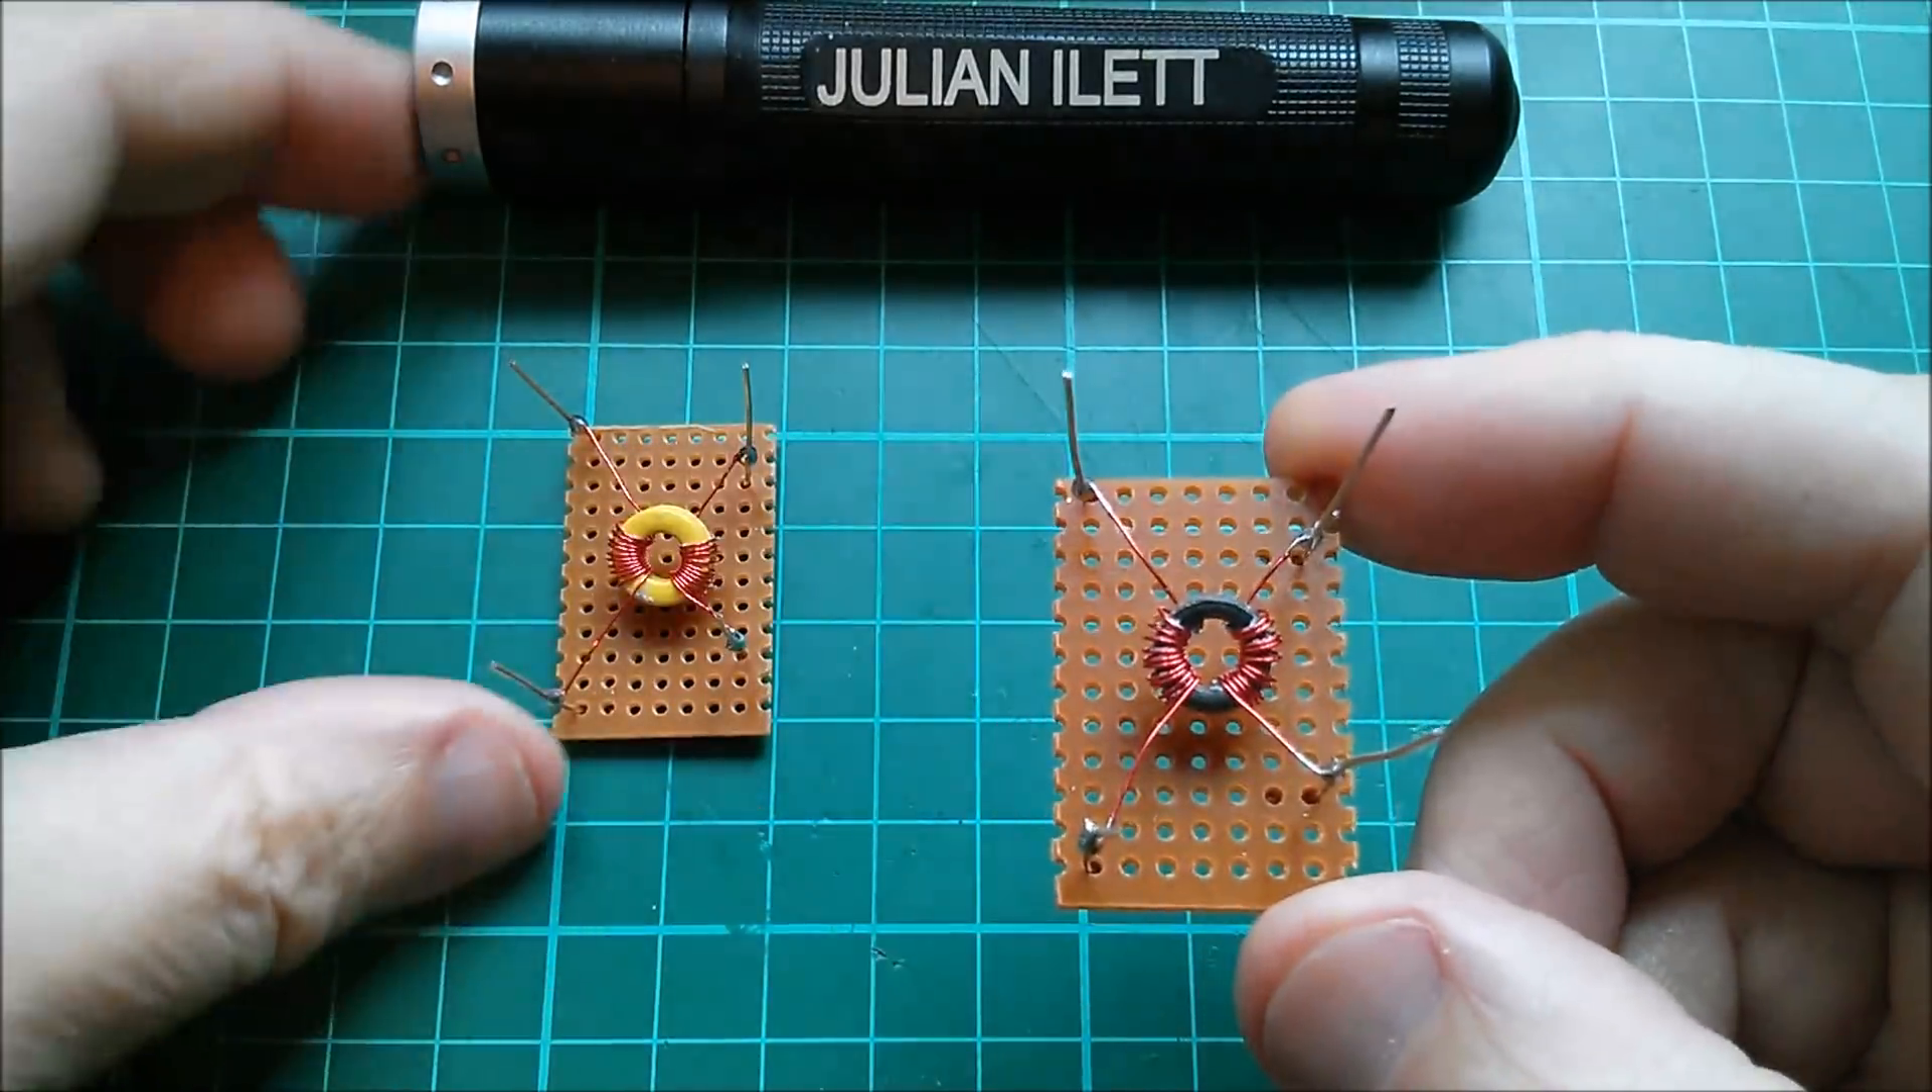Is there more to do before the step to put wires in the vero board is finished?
No.